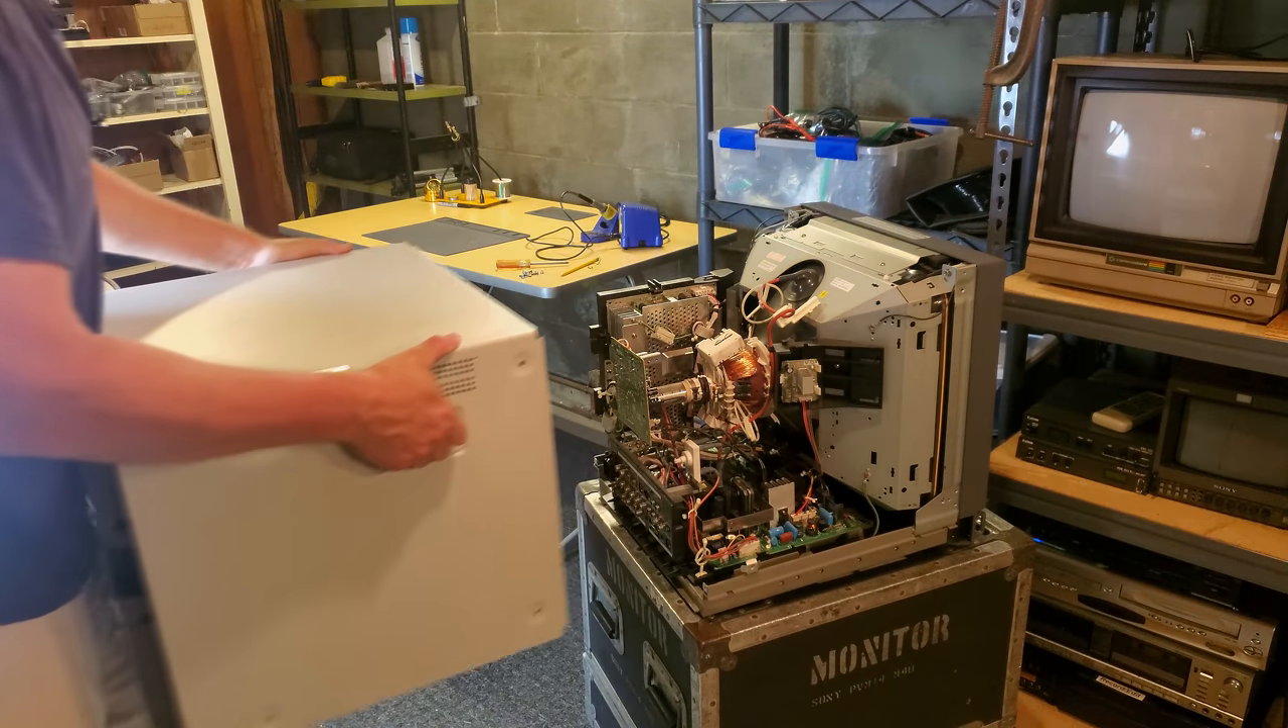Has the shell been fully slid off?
Yes.